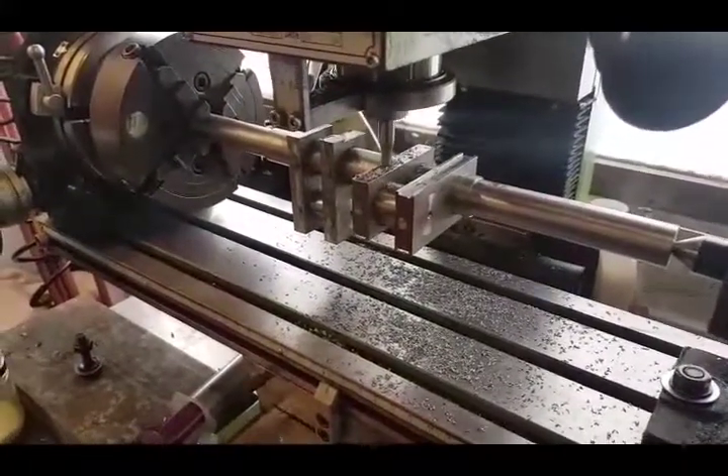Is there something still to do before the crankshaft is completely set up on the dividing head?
No.